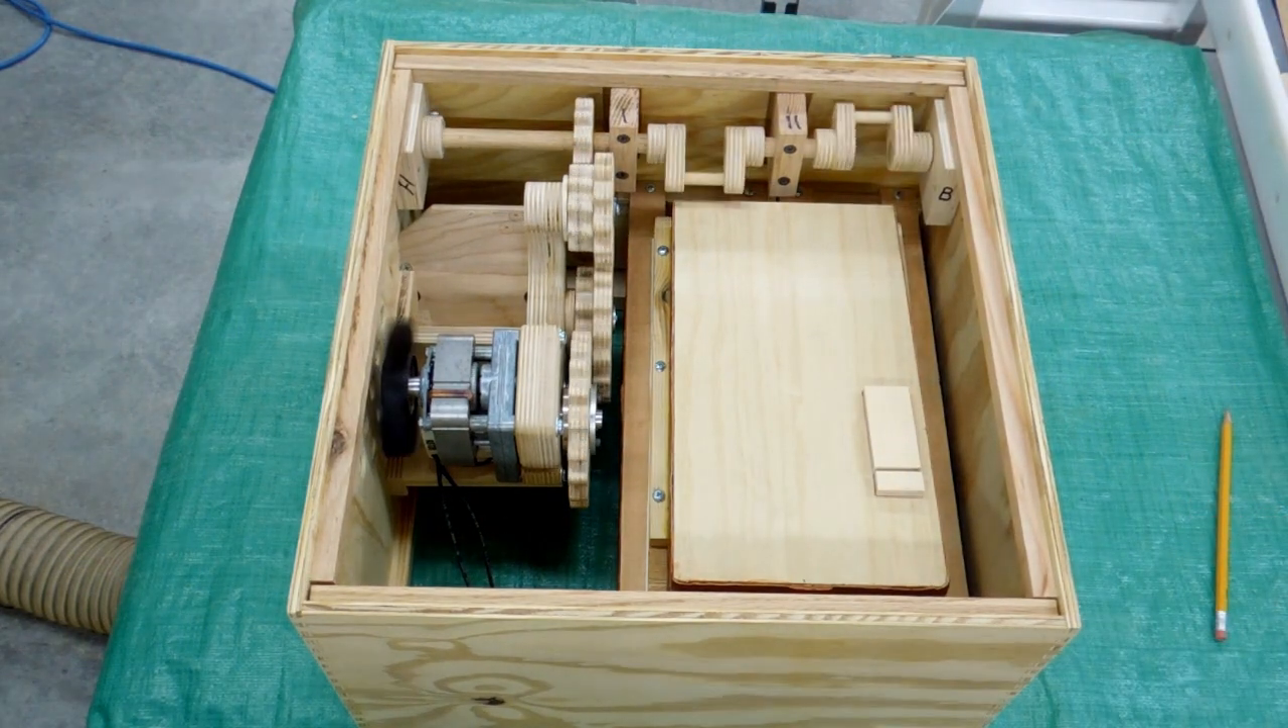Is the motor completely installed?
Yes.